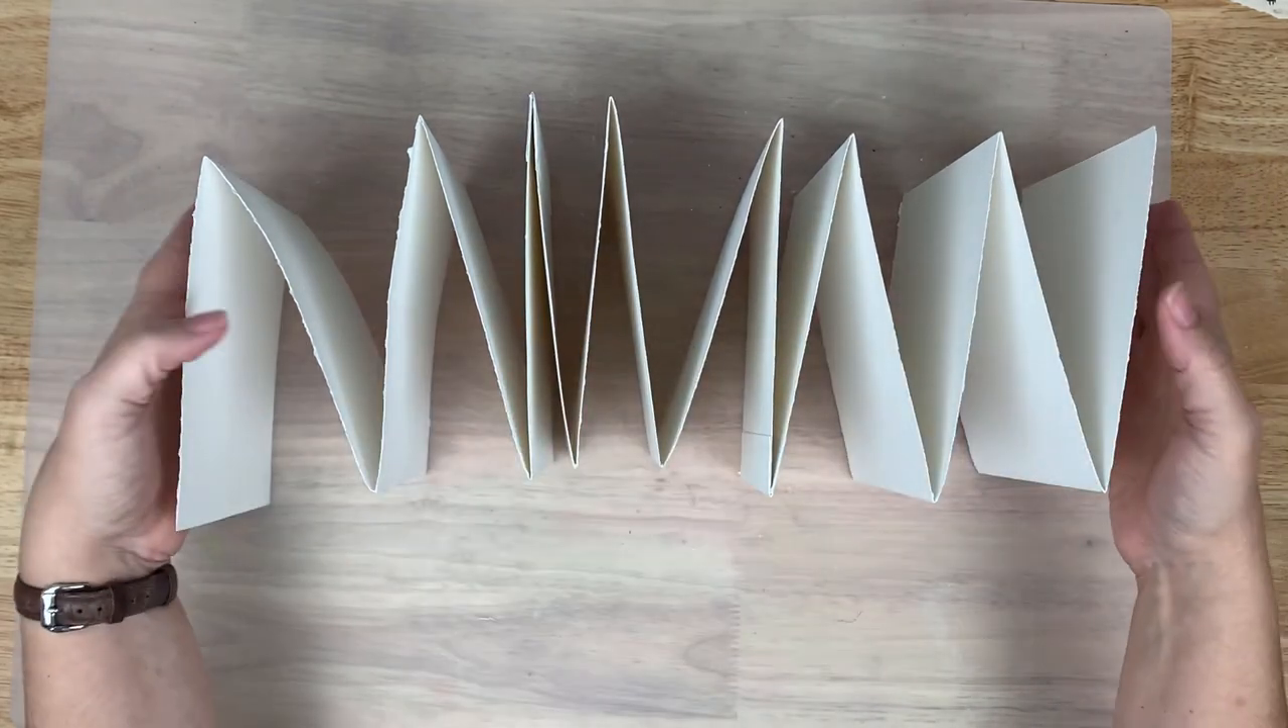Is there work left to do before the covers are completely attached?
Yes.